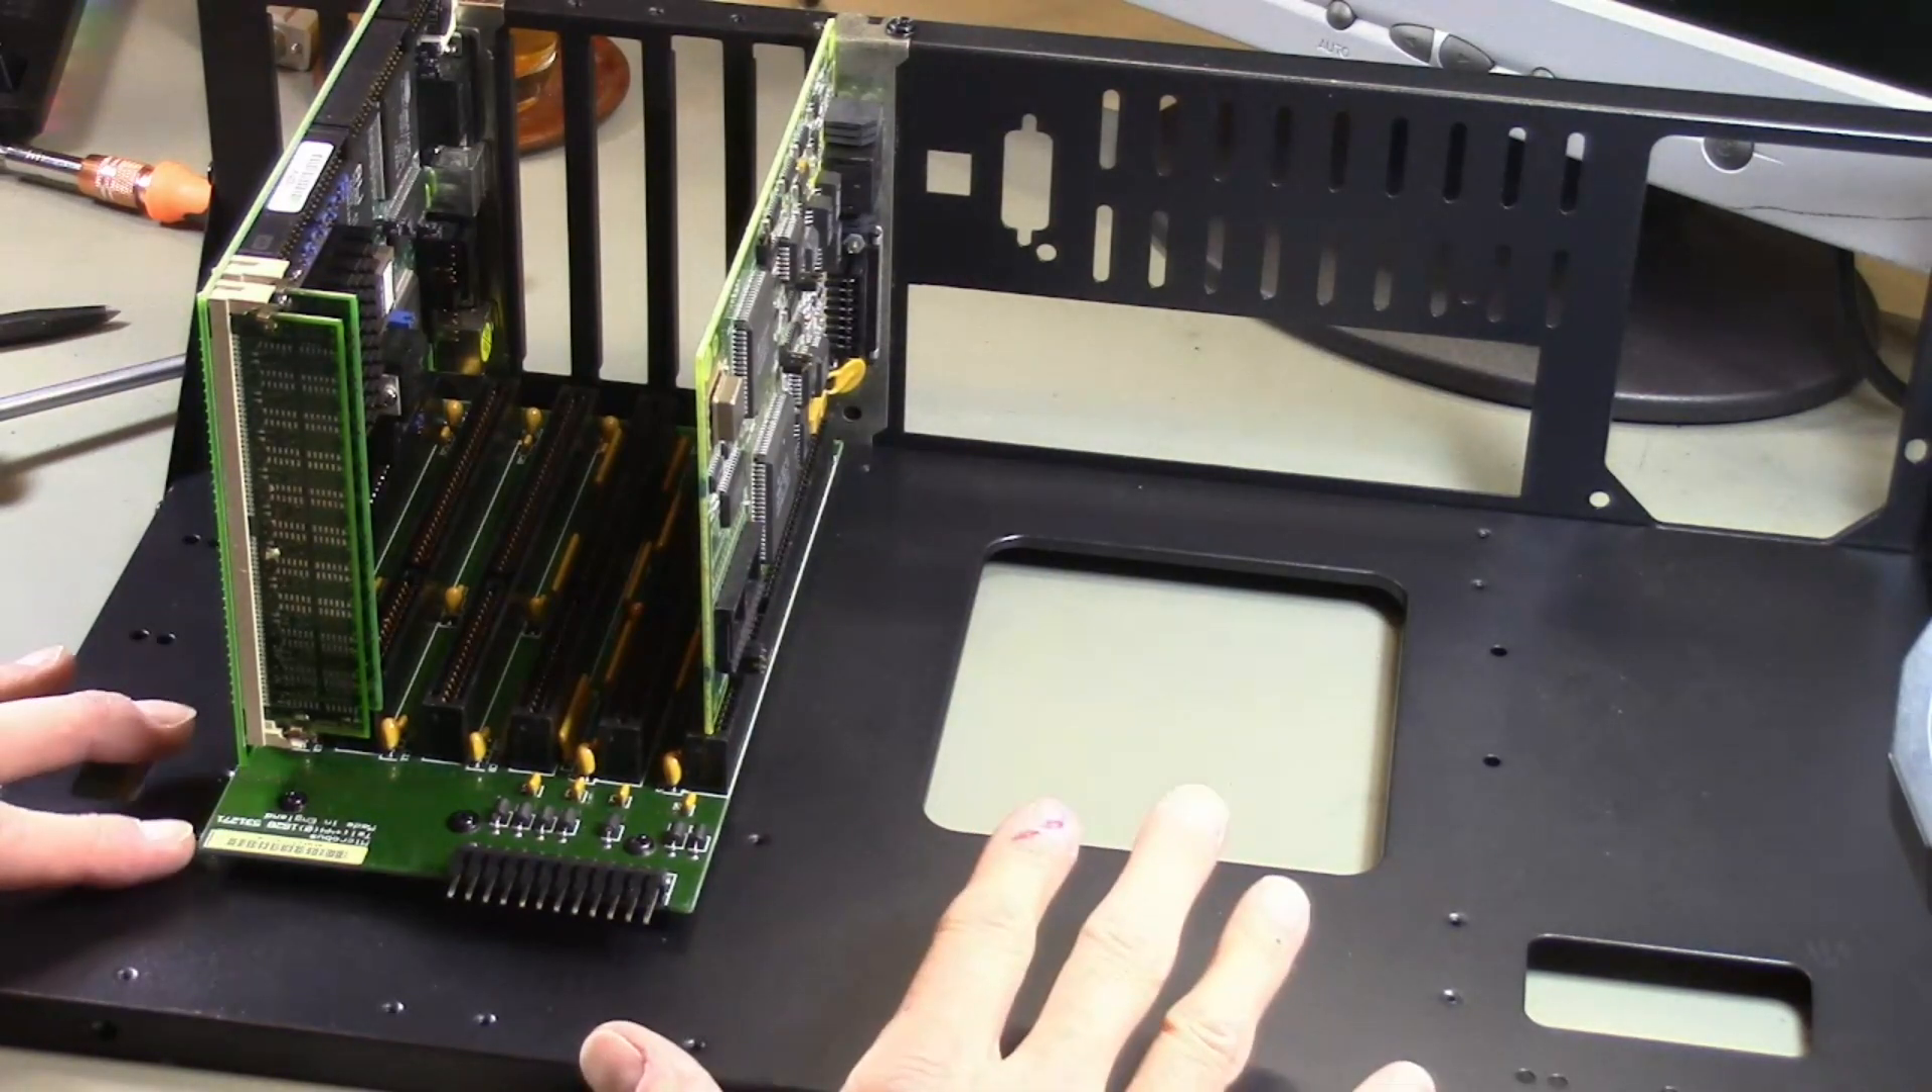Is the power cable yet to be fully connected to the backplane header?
Yes.